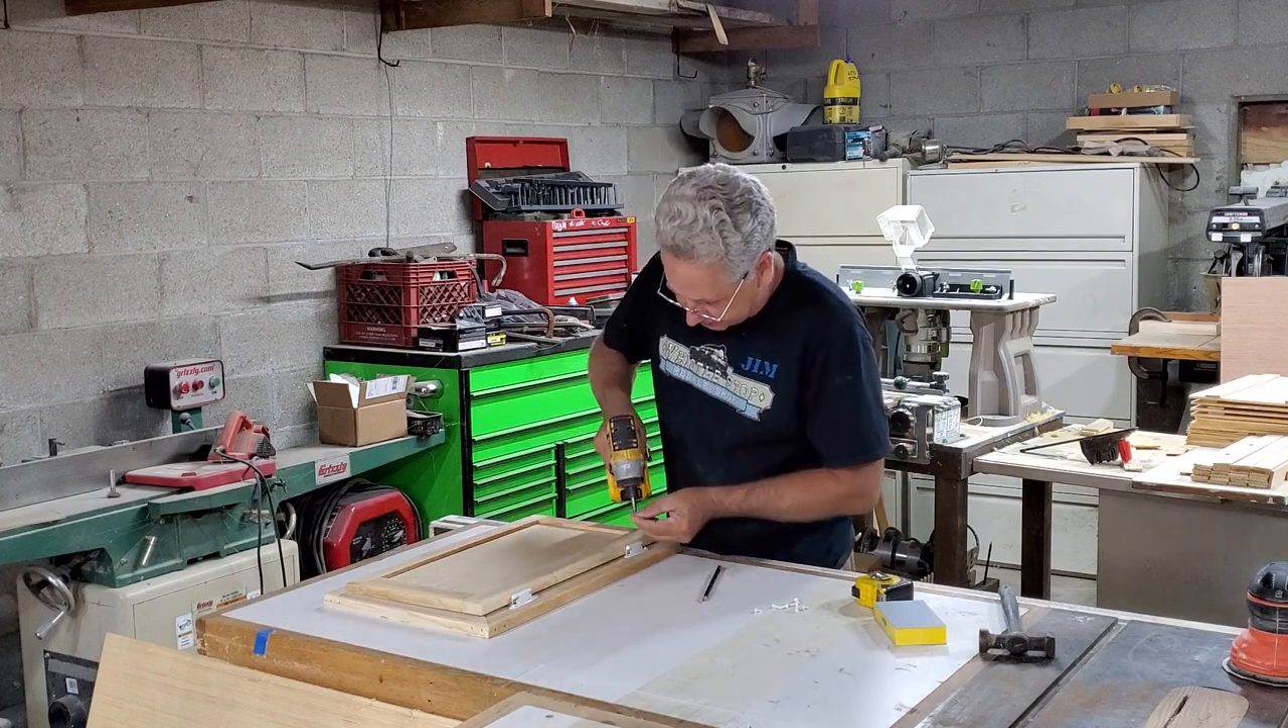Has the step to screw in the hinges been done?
No.